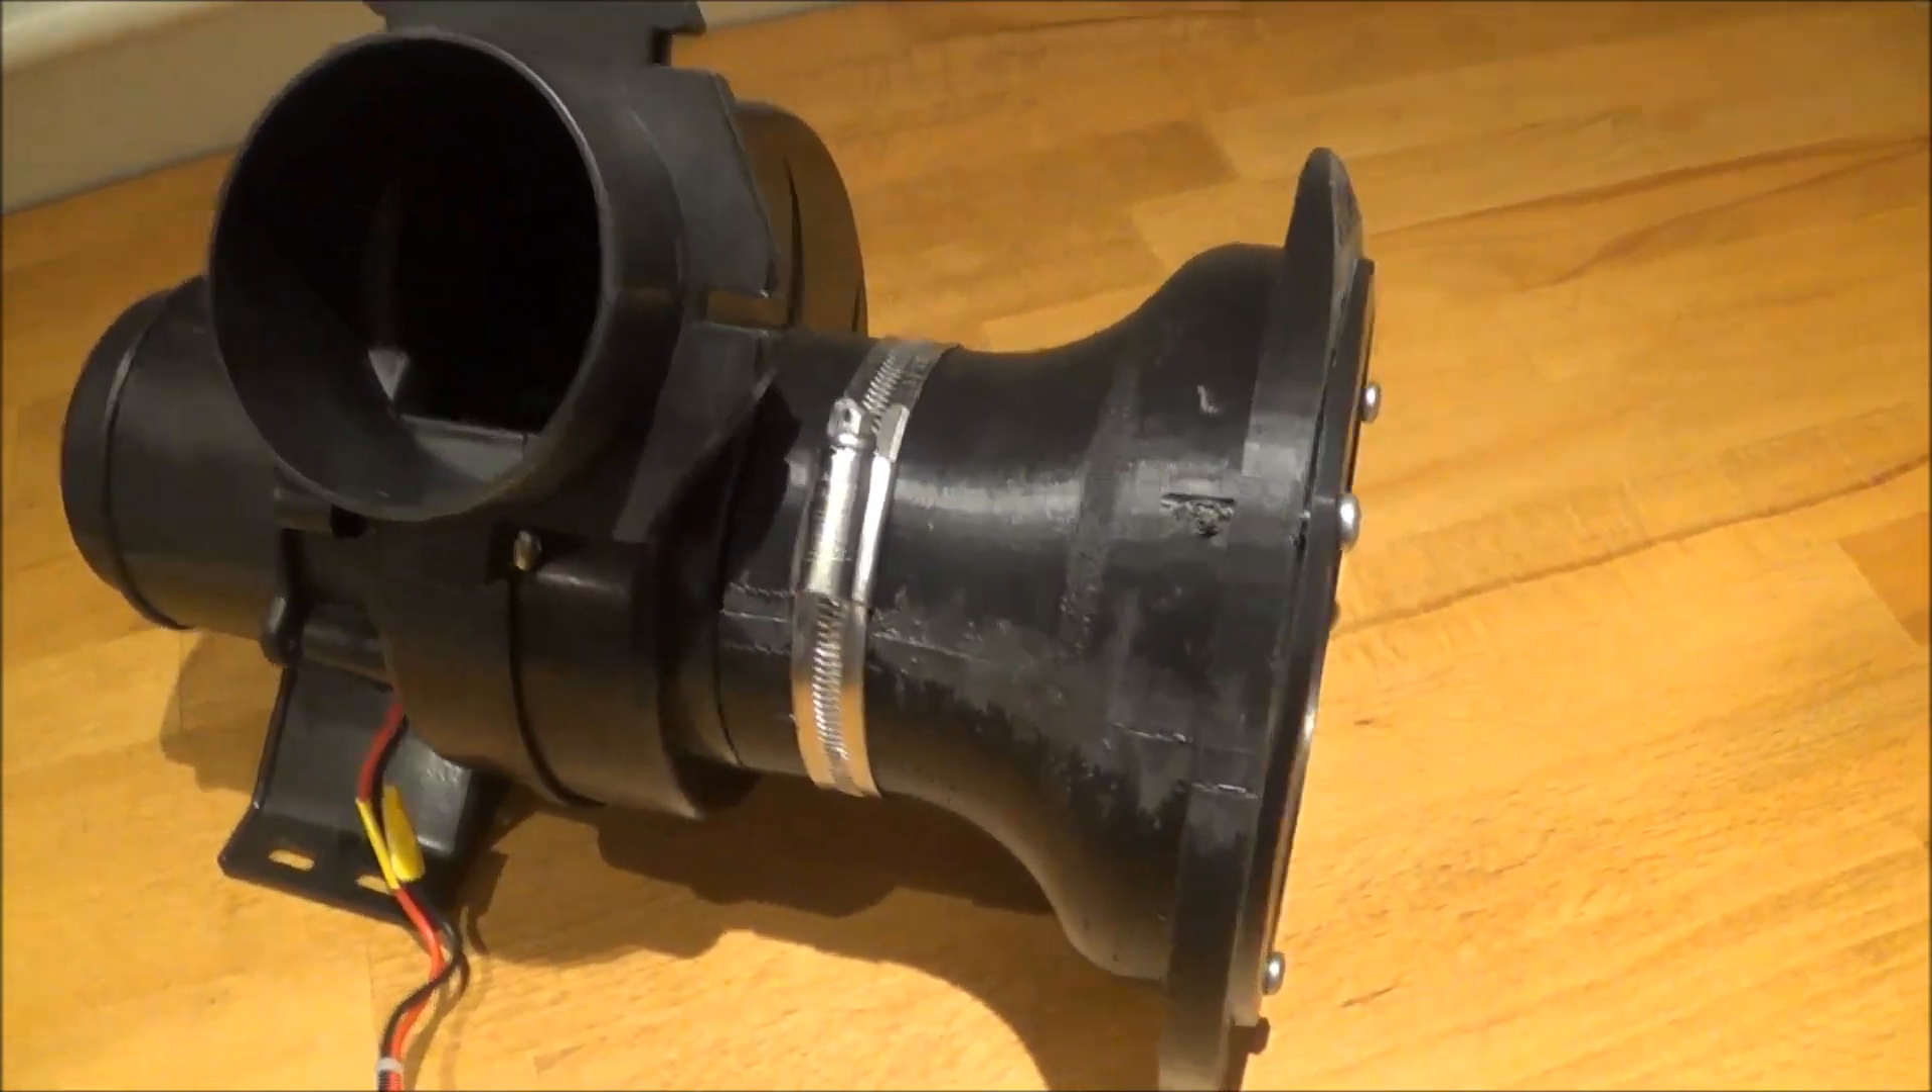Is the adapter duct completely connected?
Yes.